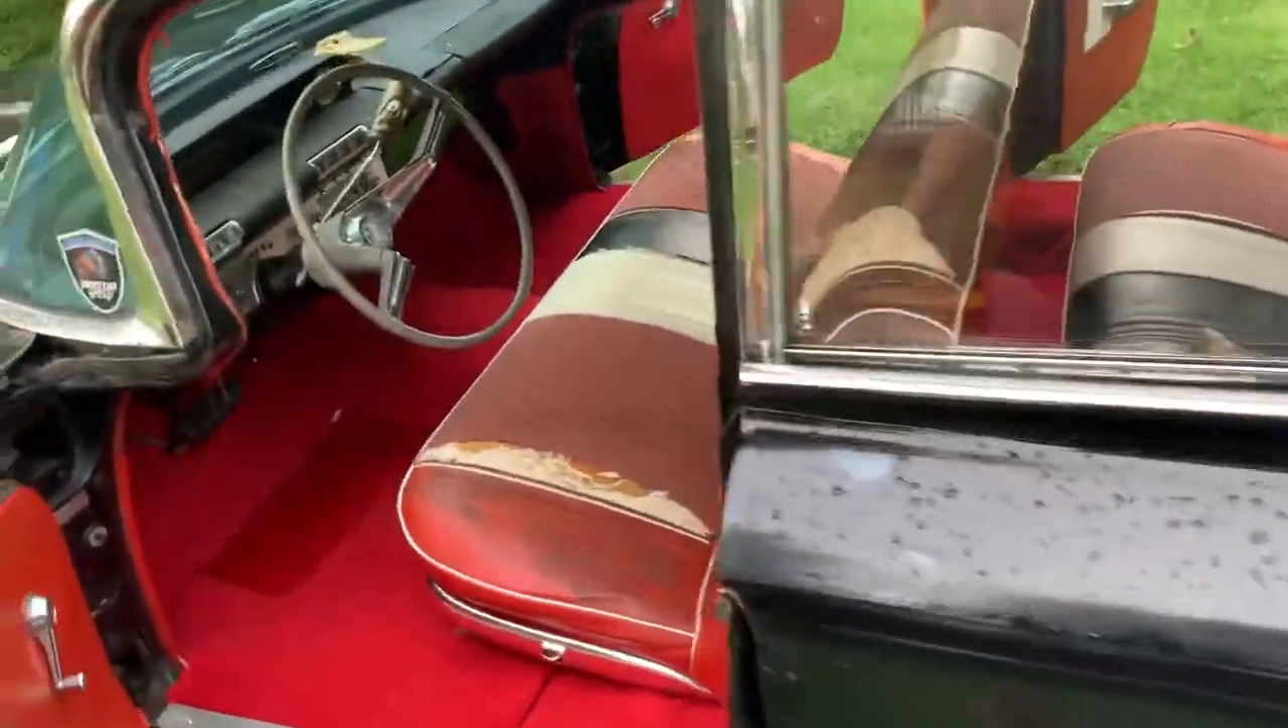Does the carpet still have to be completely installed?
No.